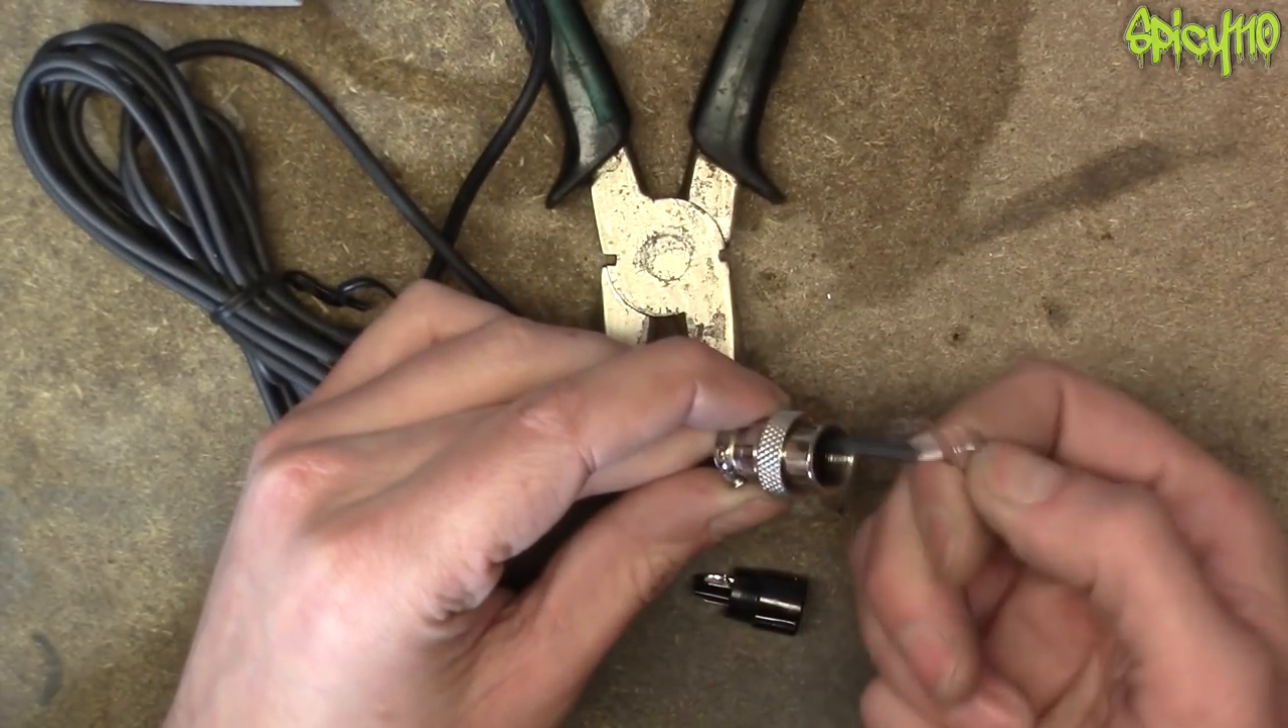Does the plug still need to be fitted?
Yes.